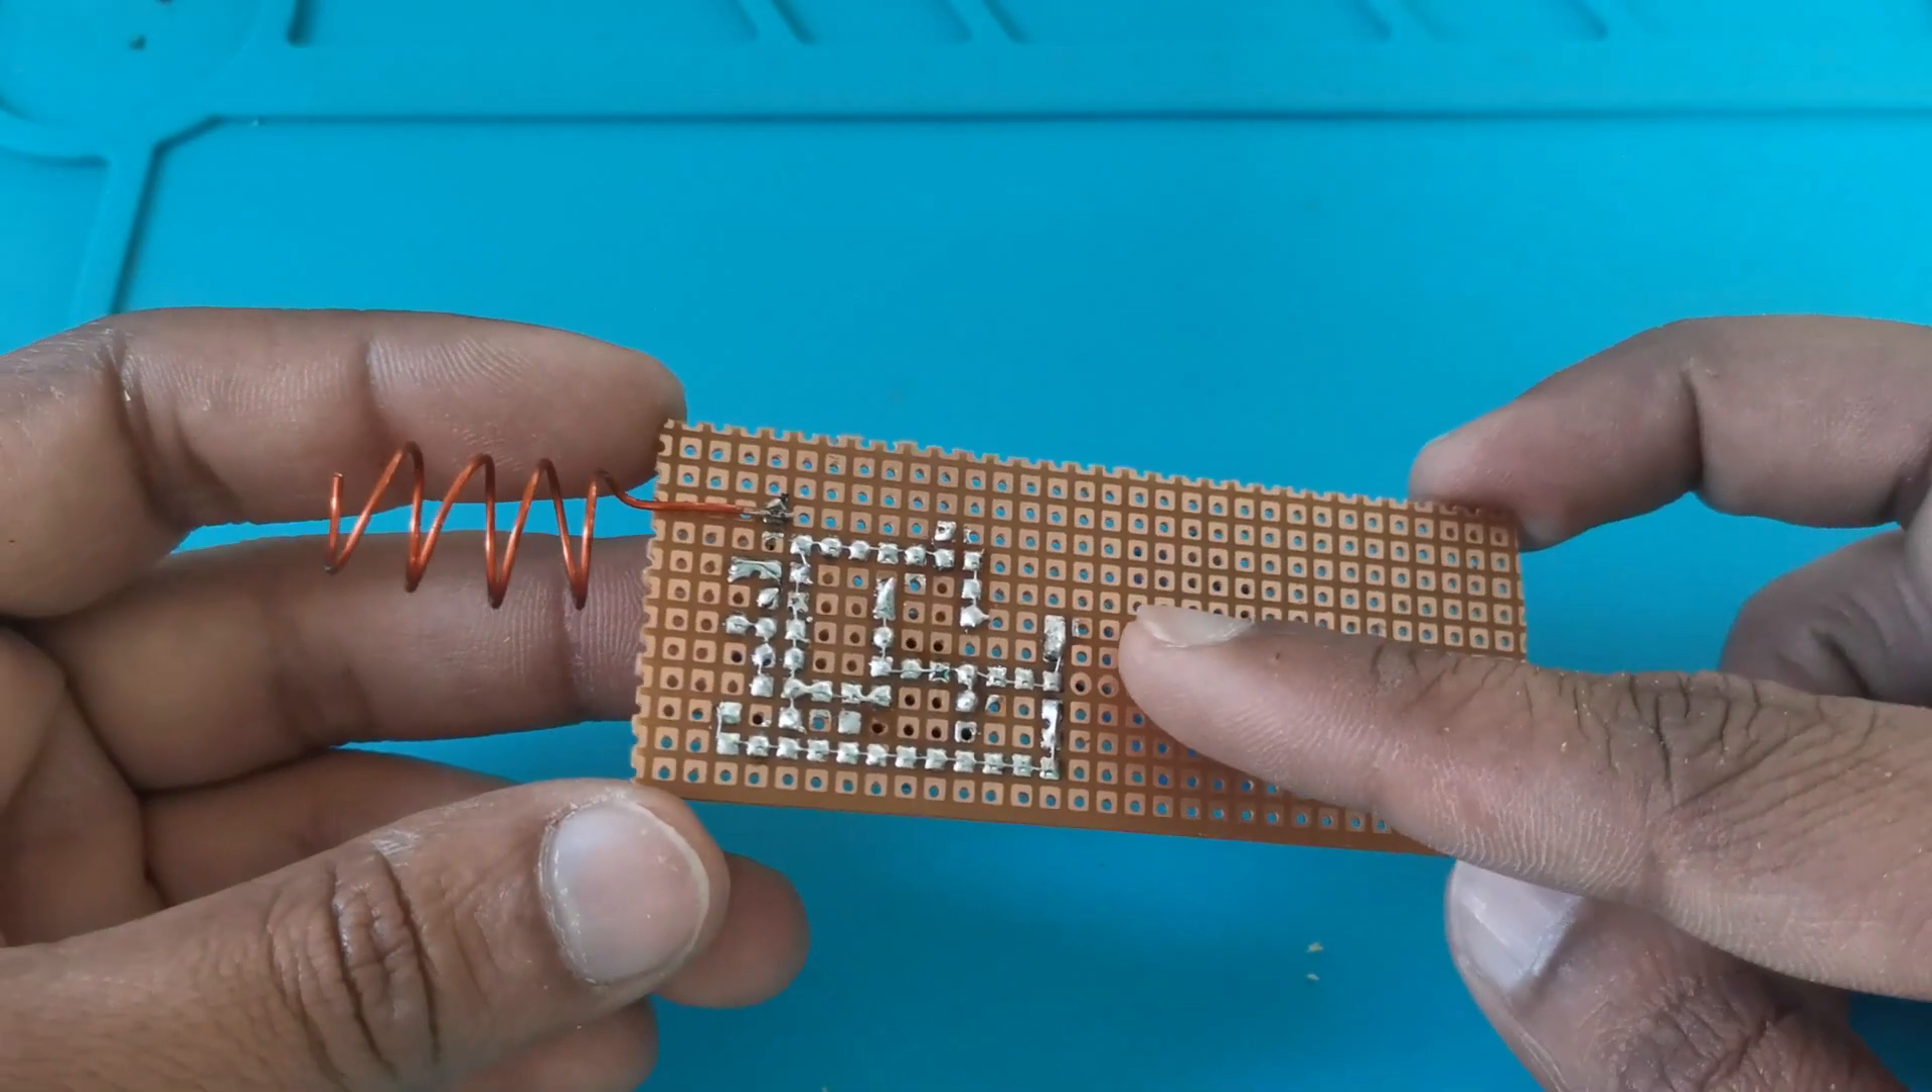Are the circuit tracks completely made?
Yes.